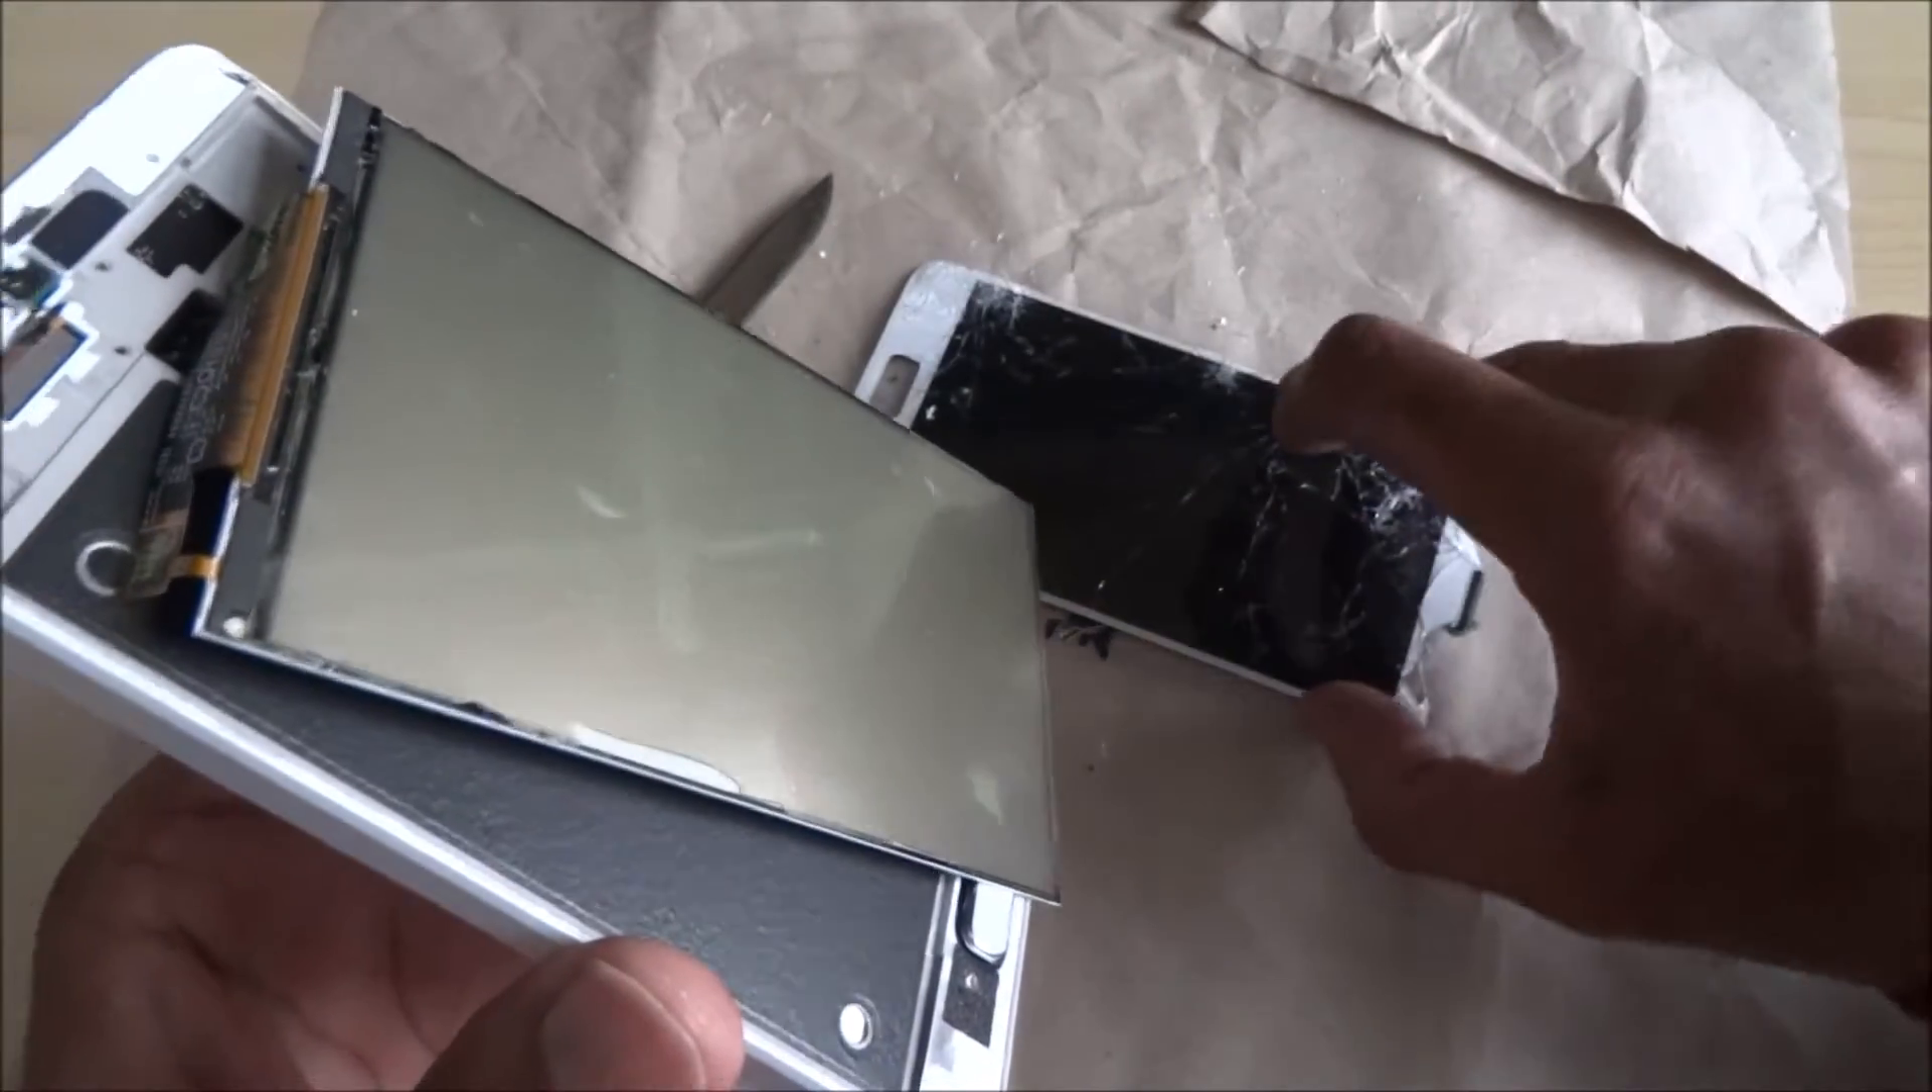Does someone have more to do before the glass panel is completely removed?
No.